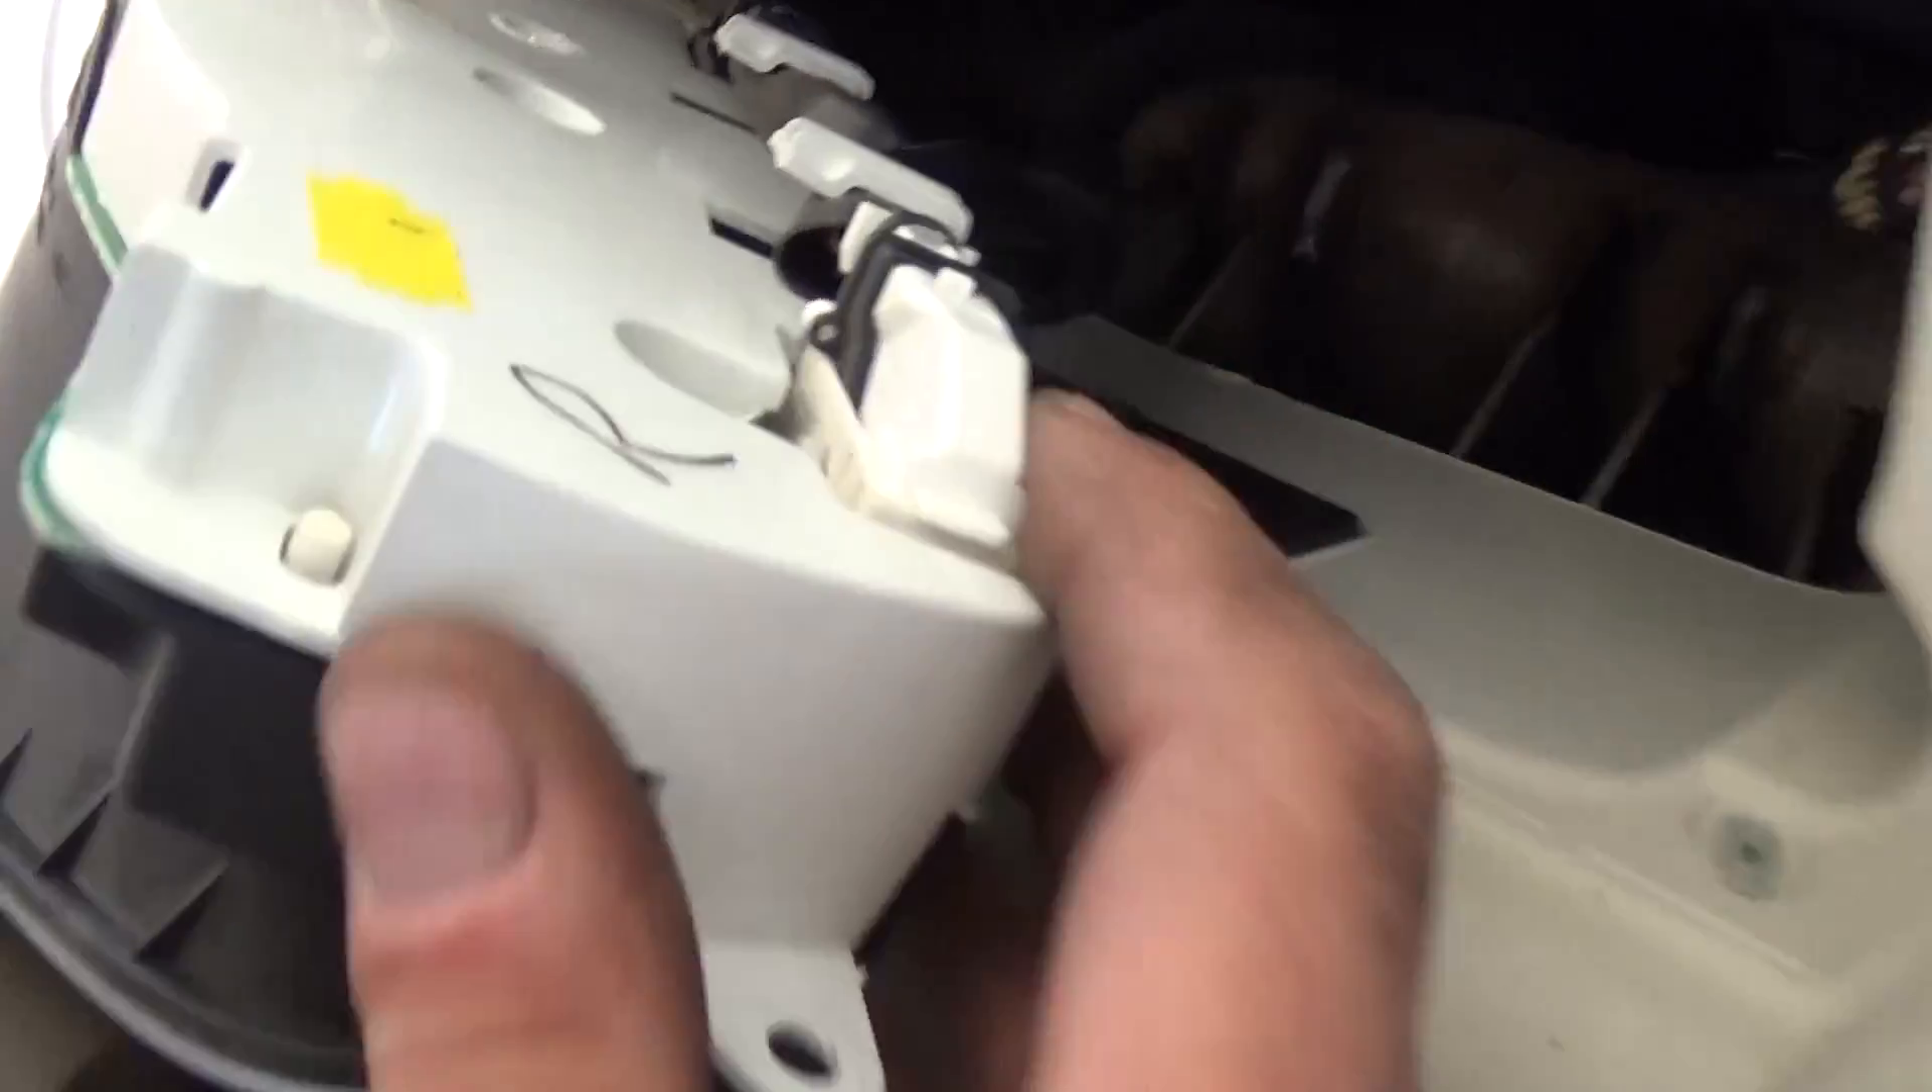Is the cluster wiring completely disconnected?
No.